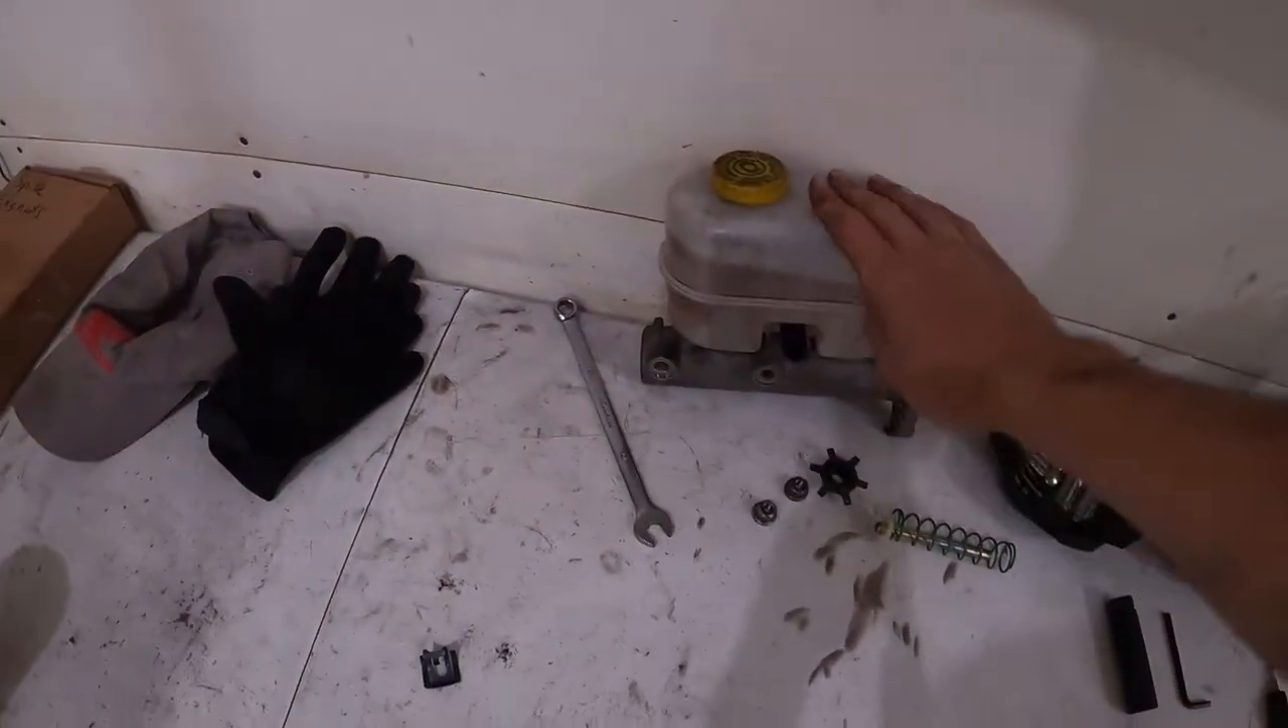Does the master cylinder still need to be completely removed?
No.